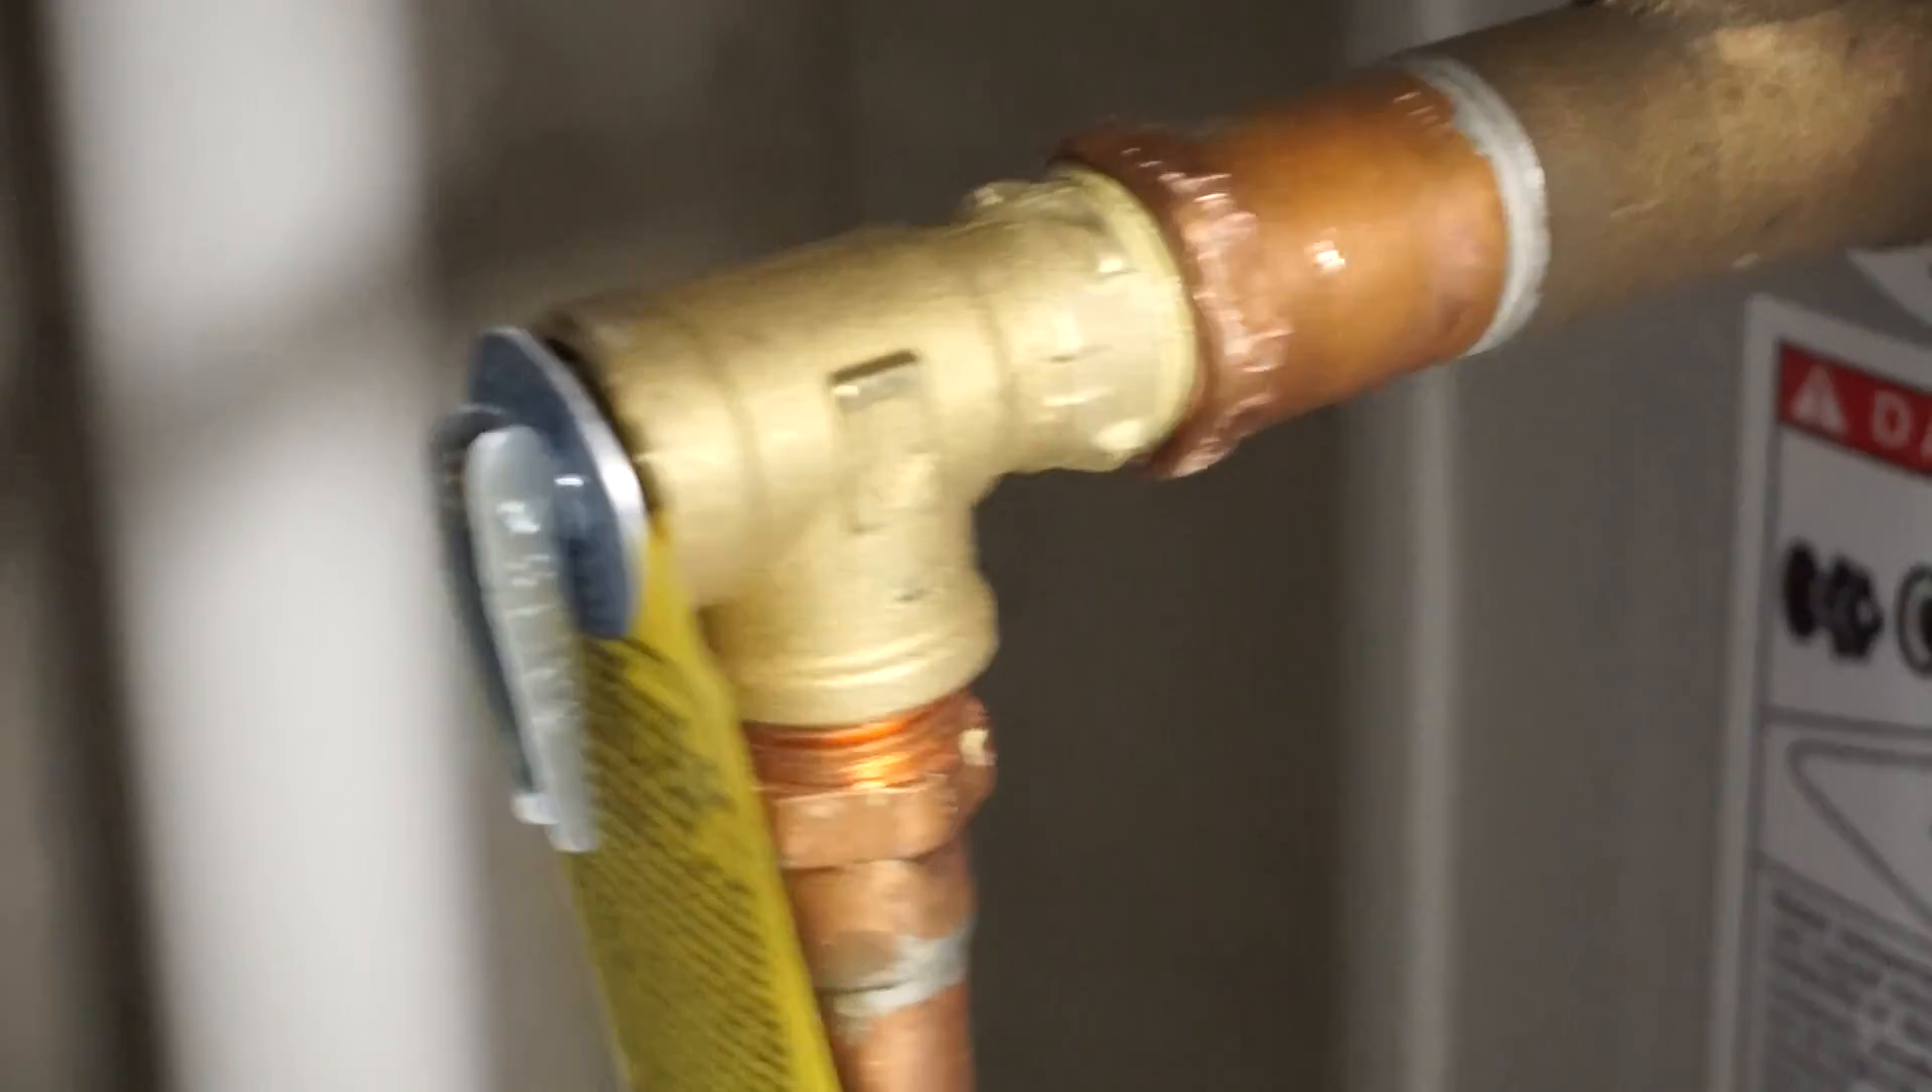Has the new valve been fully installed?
Yes.